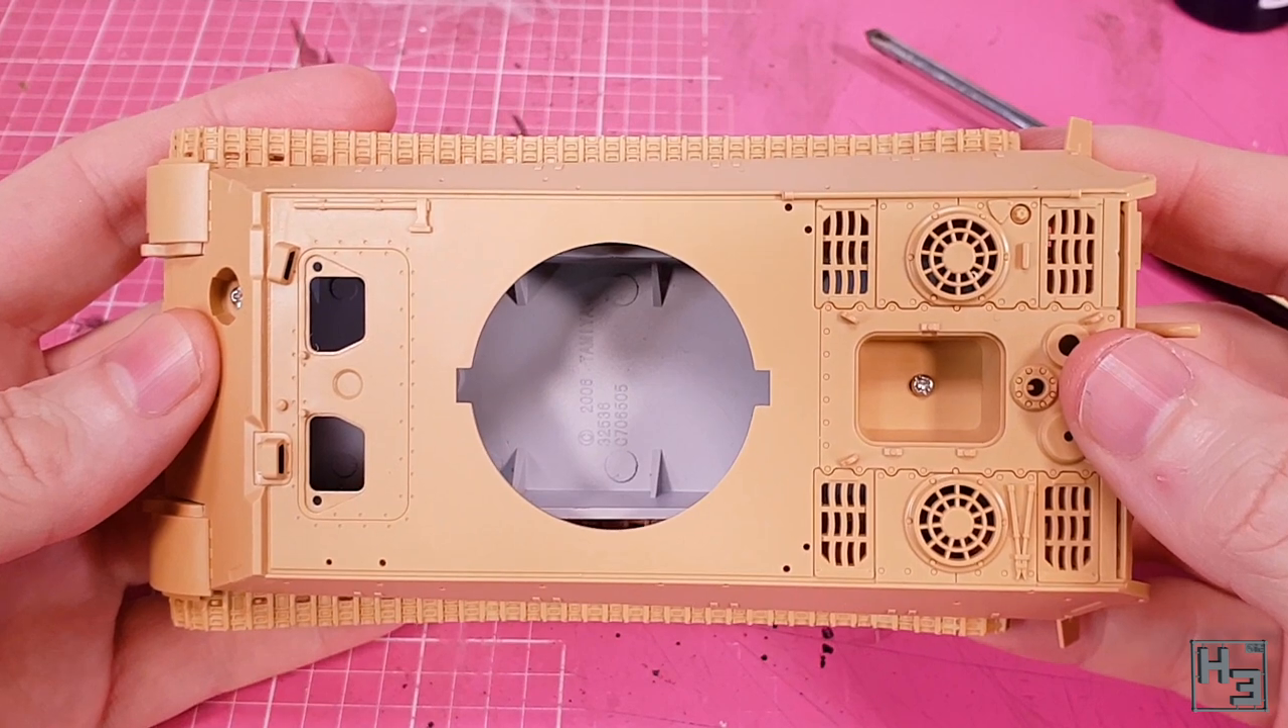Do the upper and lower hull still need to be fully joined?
No.